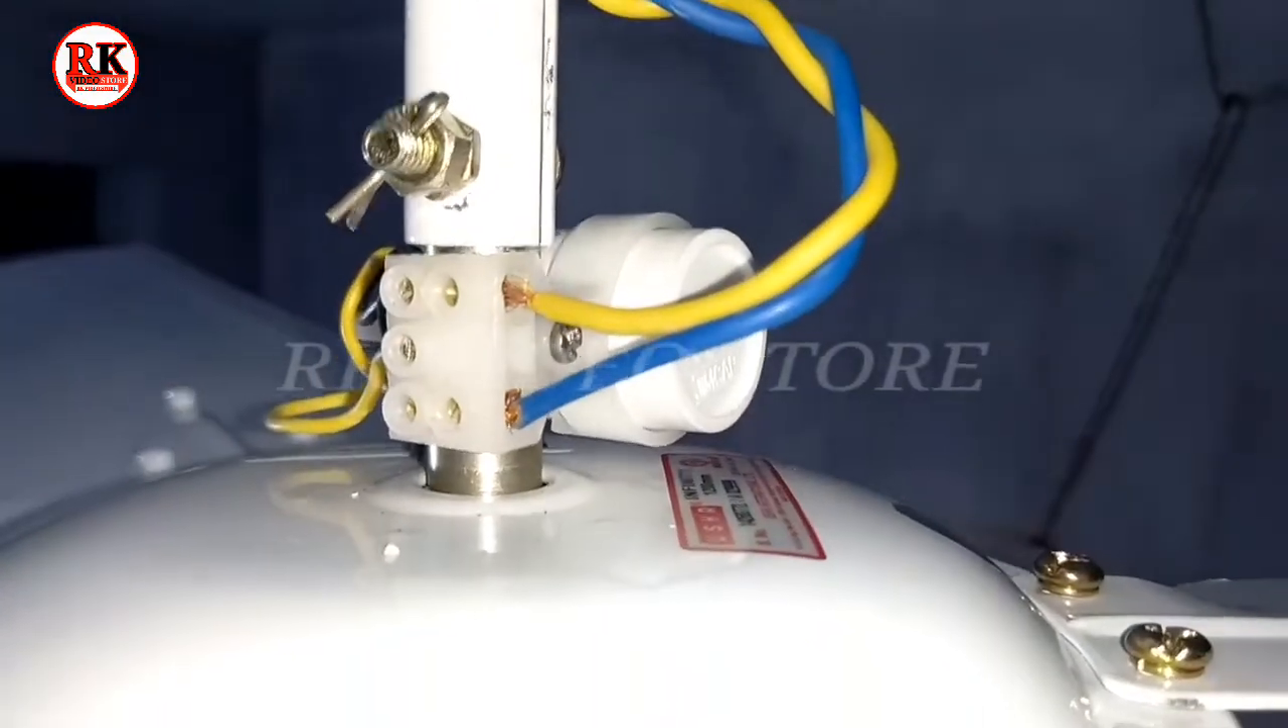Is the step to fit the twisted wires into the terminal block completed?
Yes.